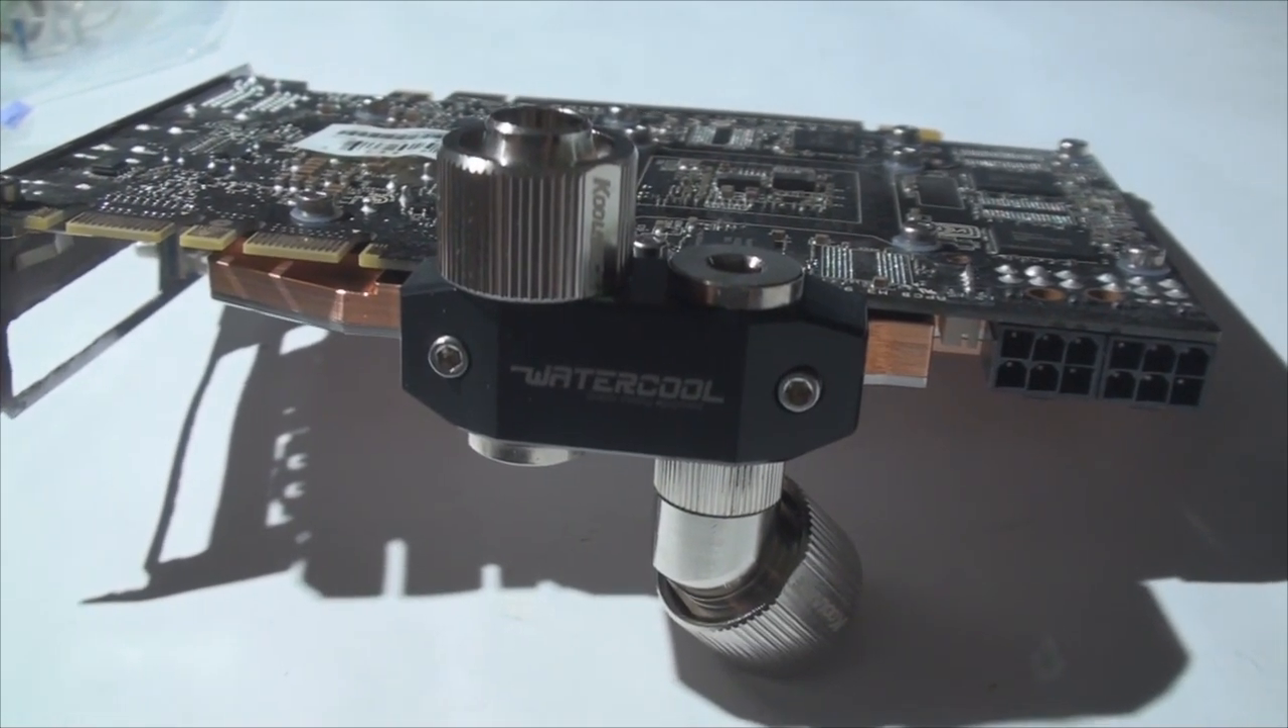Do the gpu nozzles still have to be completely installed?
No.